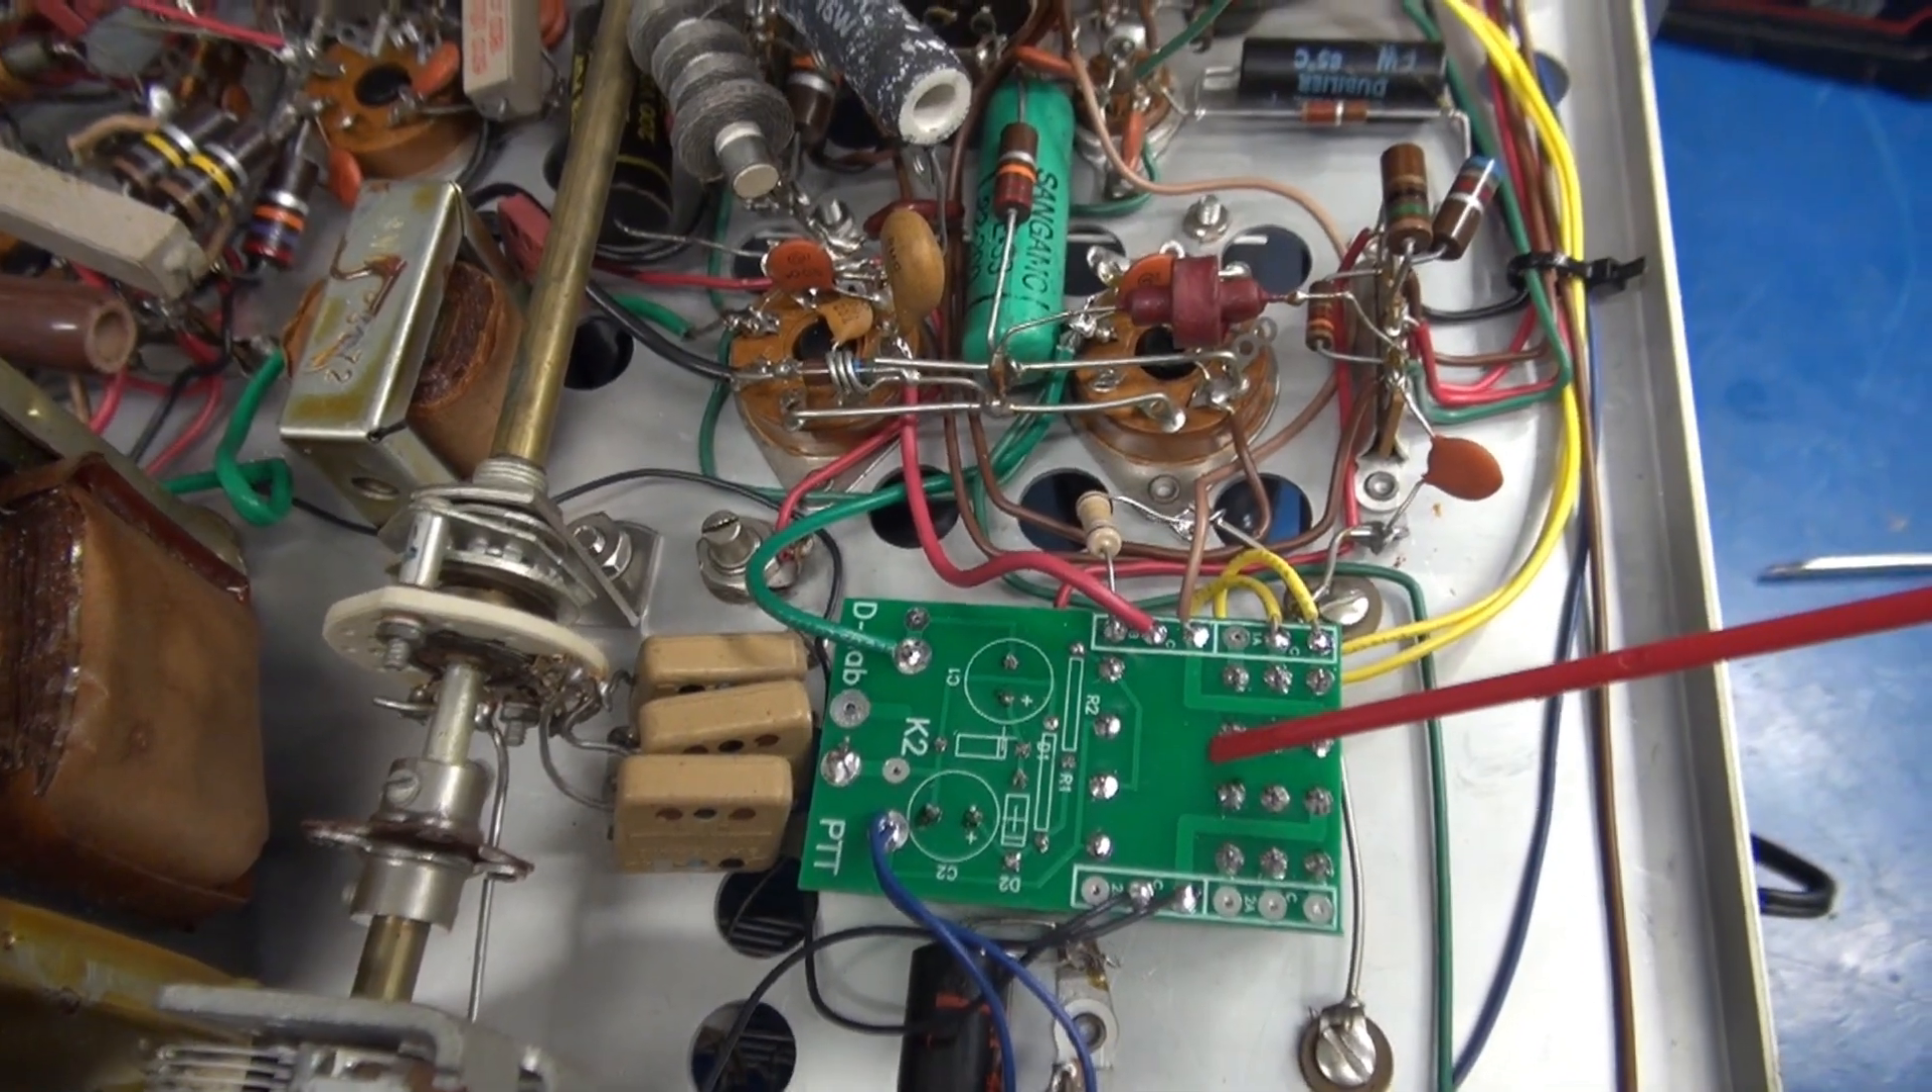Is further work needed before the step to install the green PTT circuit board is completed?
No.